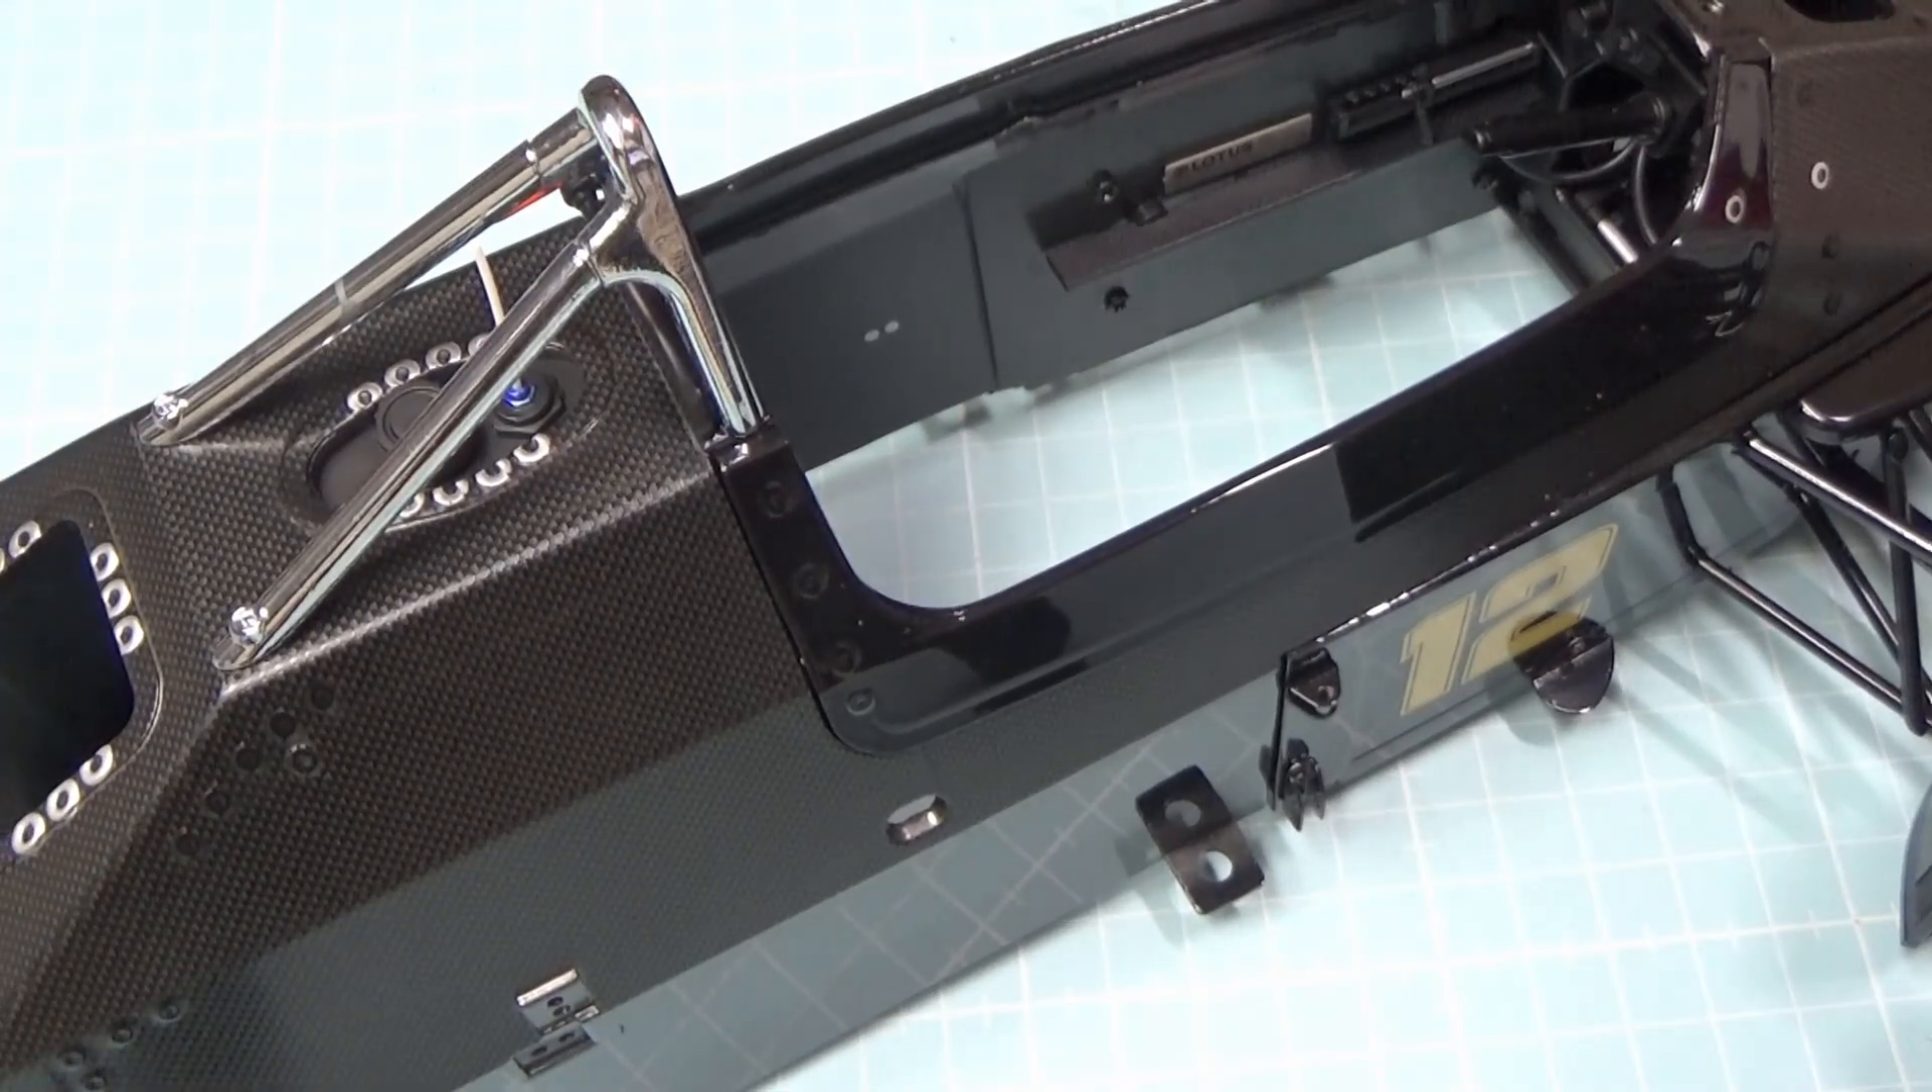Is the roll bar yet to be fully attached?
No.